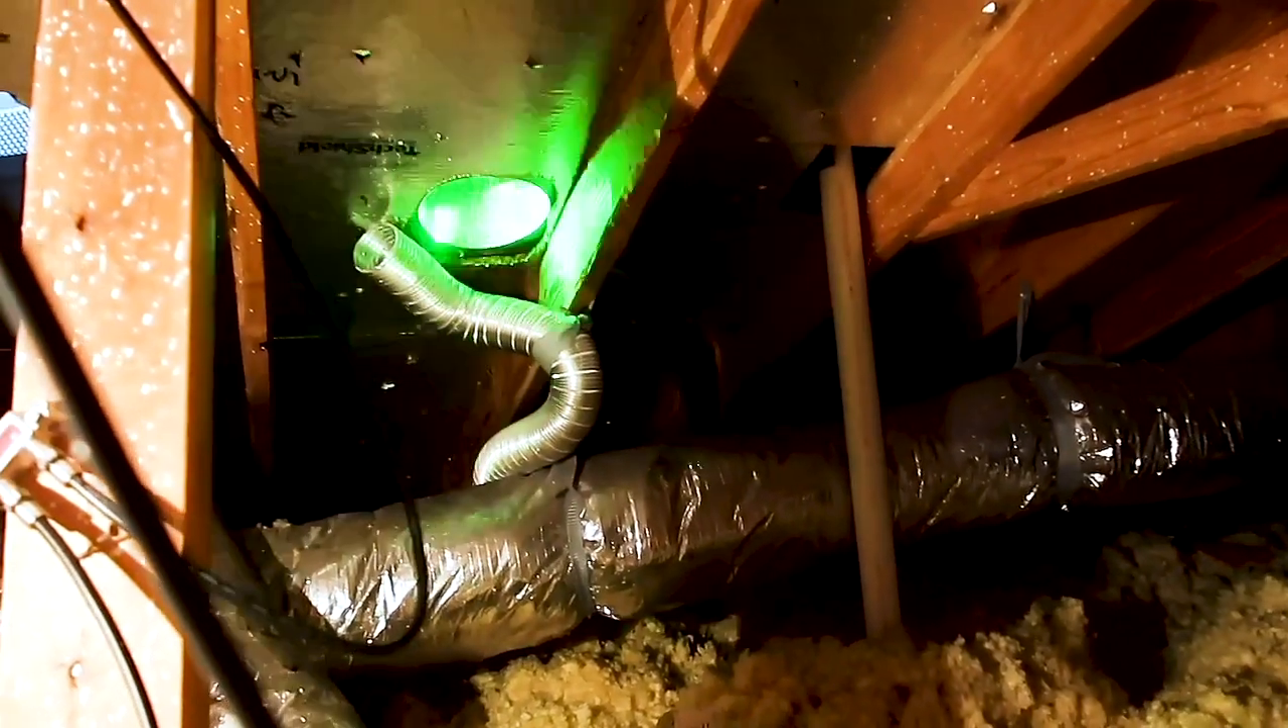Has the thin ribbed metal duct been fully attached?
No.